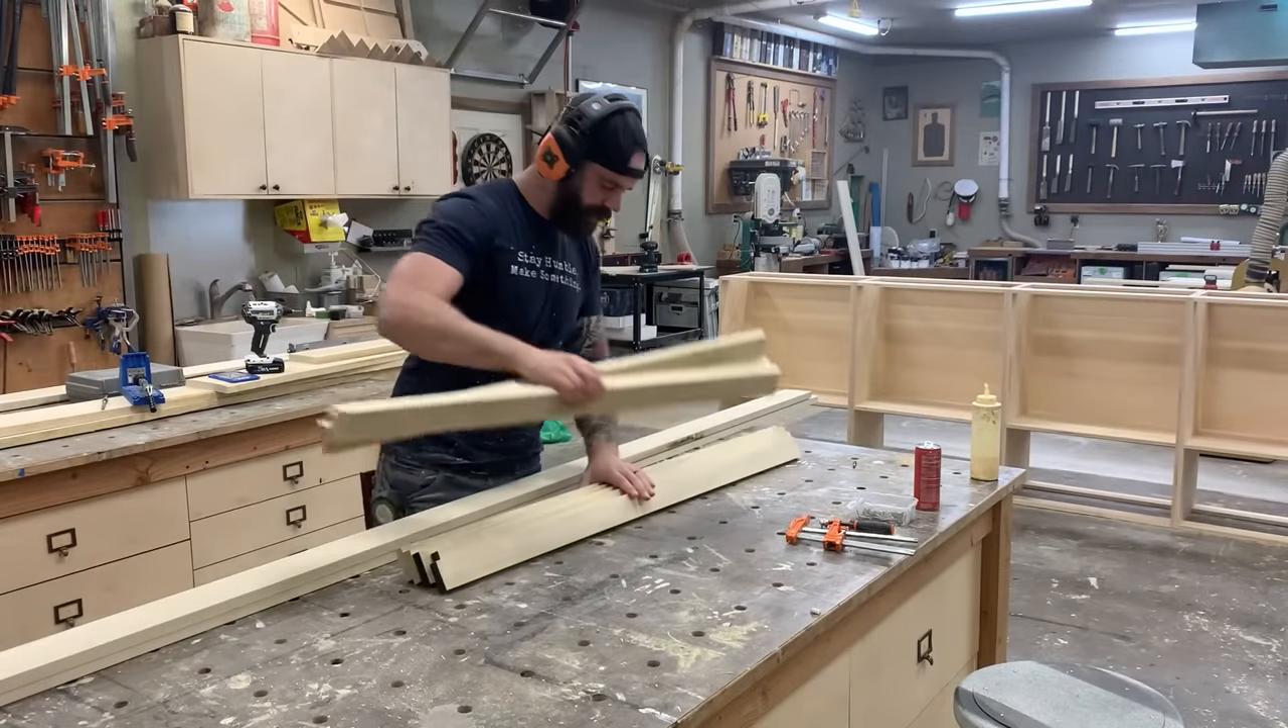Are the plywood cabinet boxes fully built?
Yes.